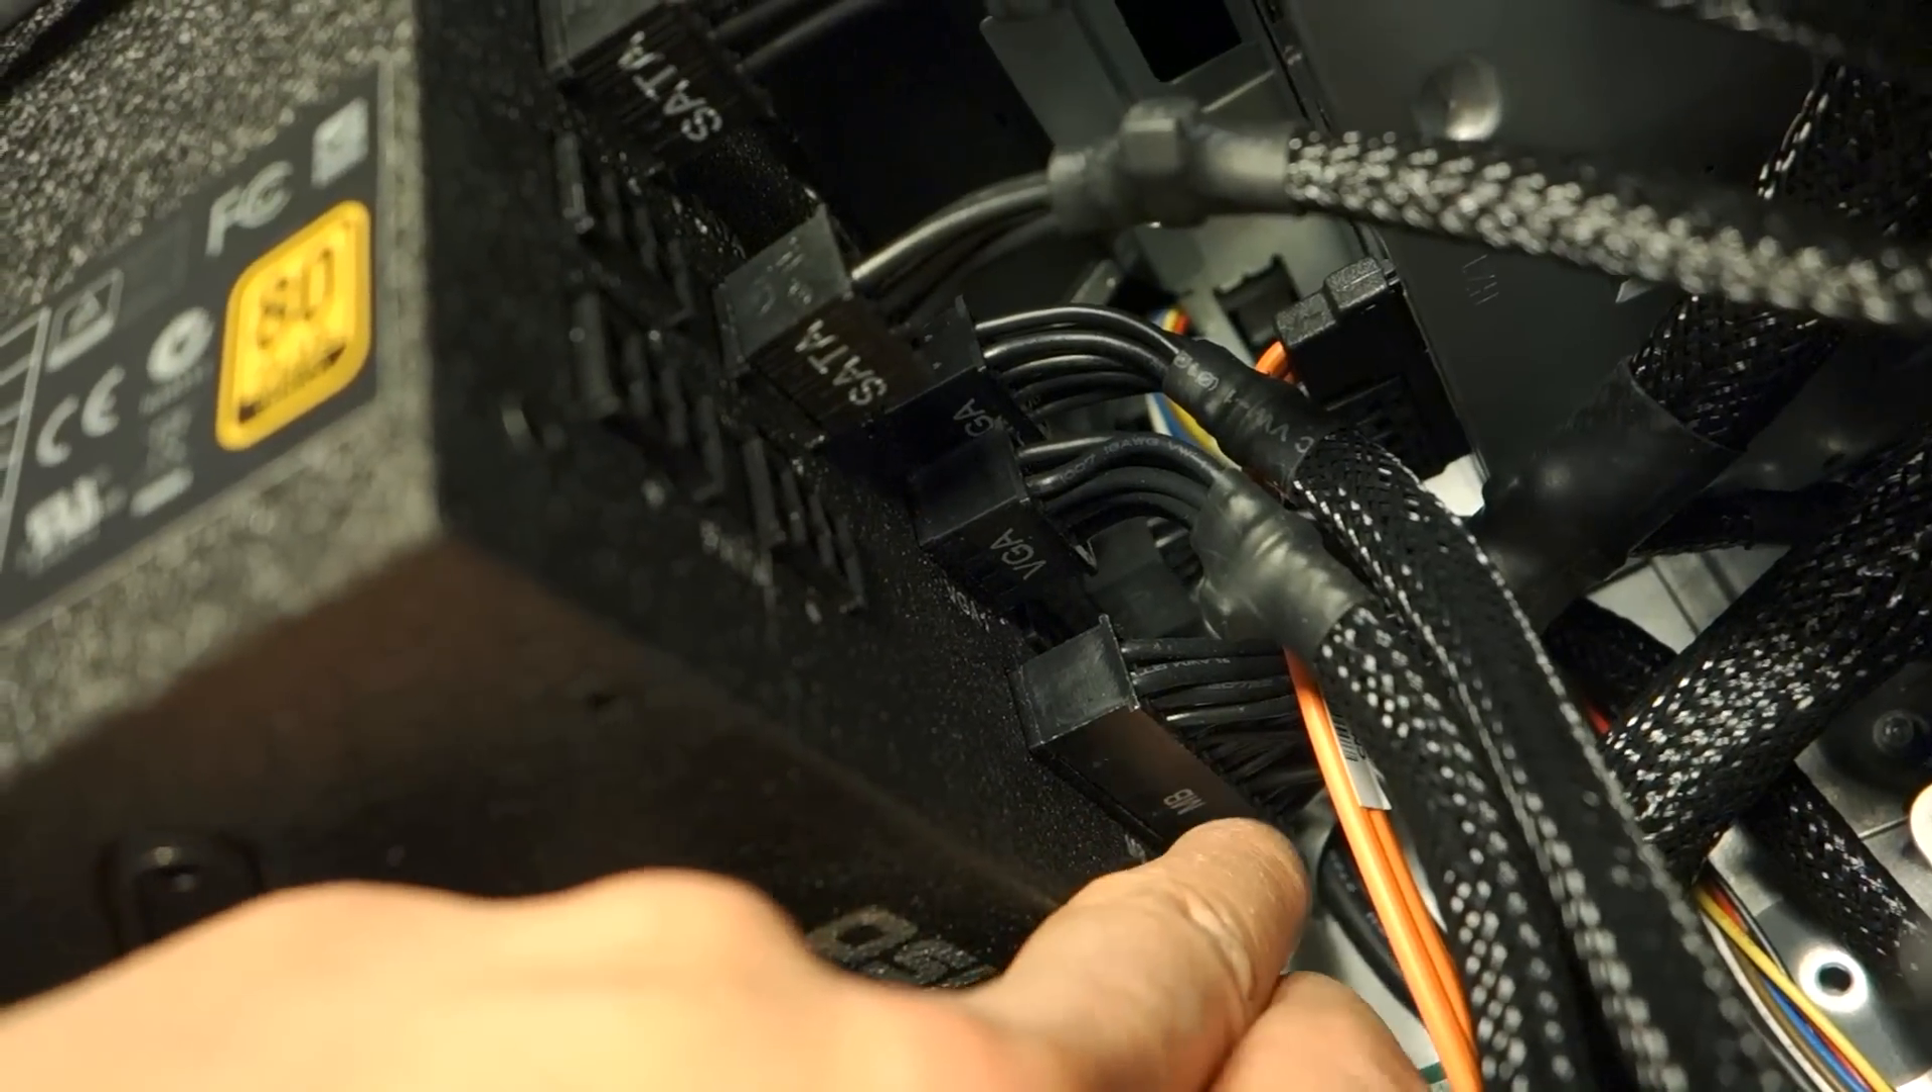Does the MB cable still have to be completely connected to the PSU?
No.